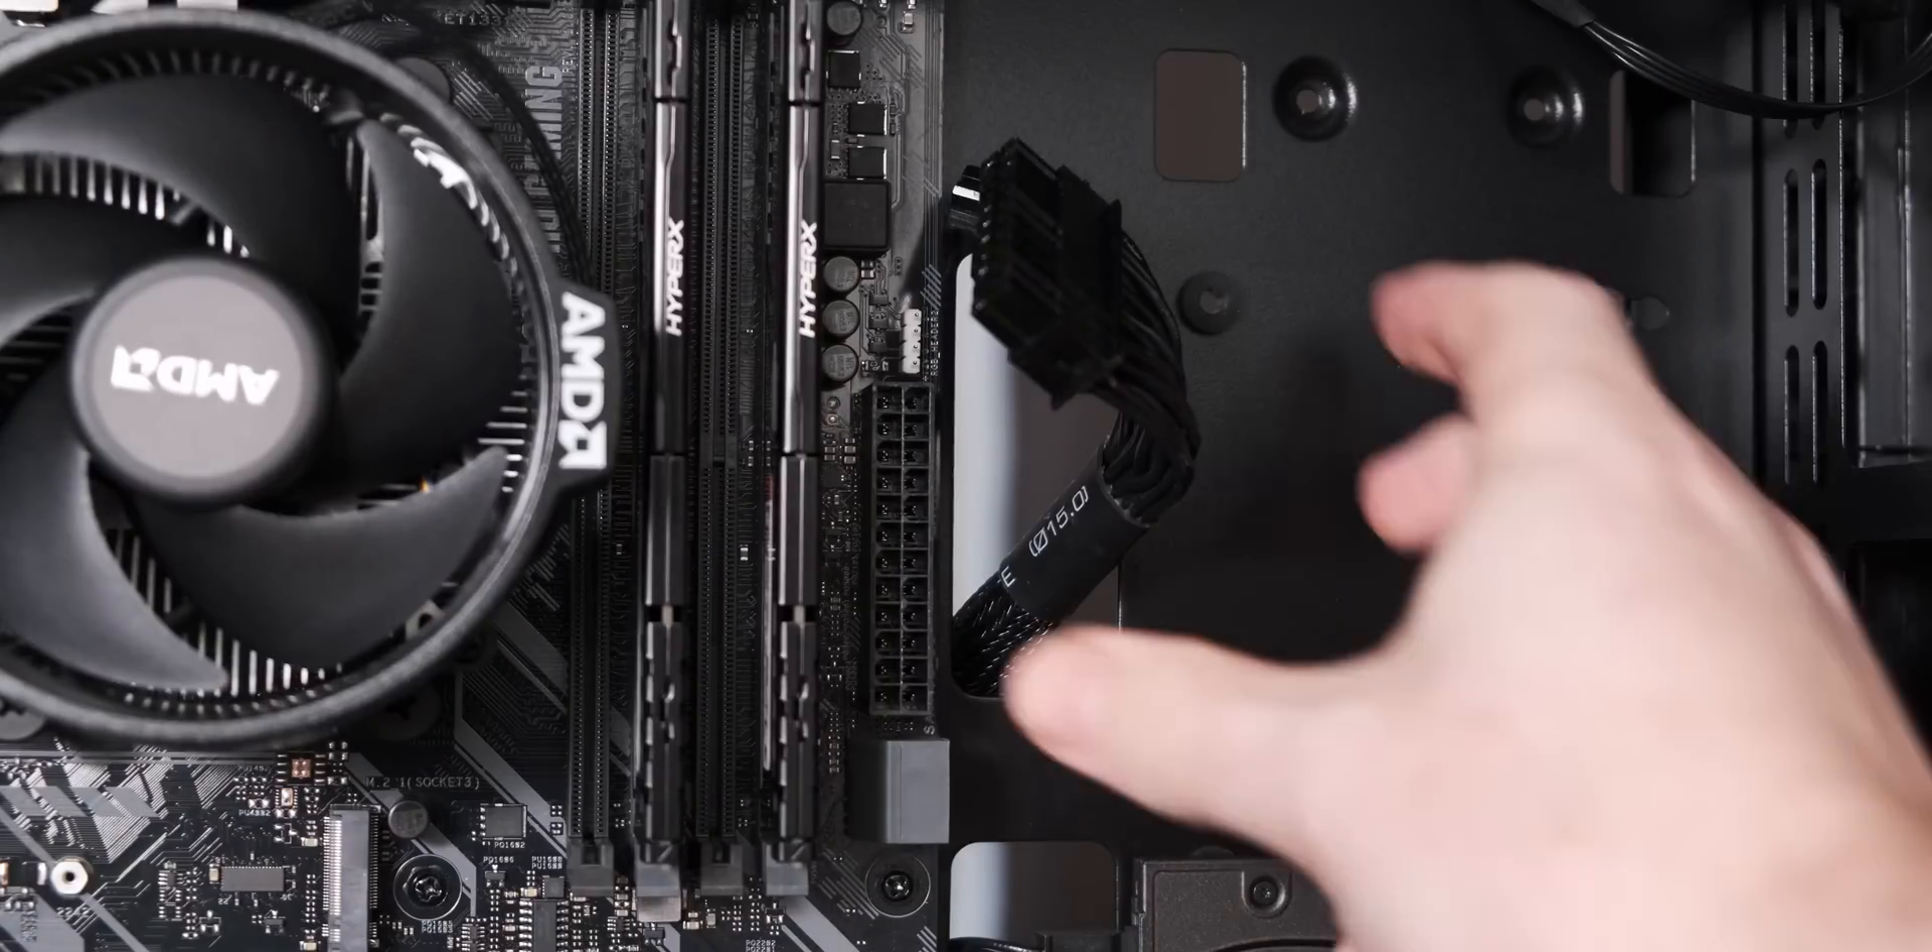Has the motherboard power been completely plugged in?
No.